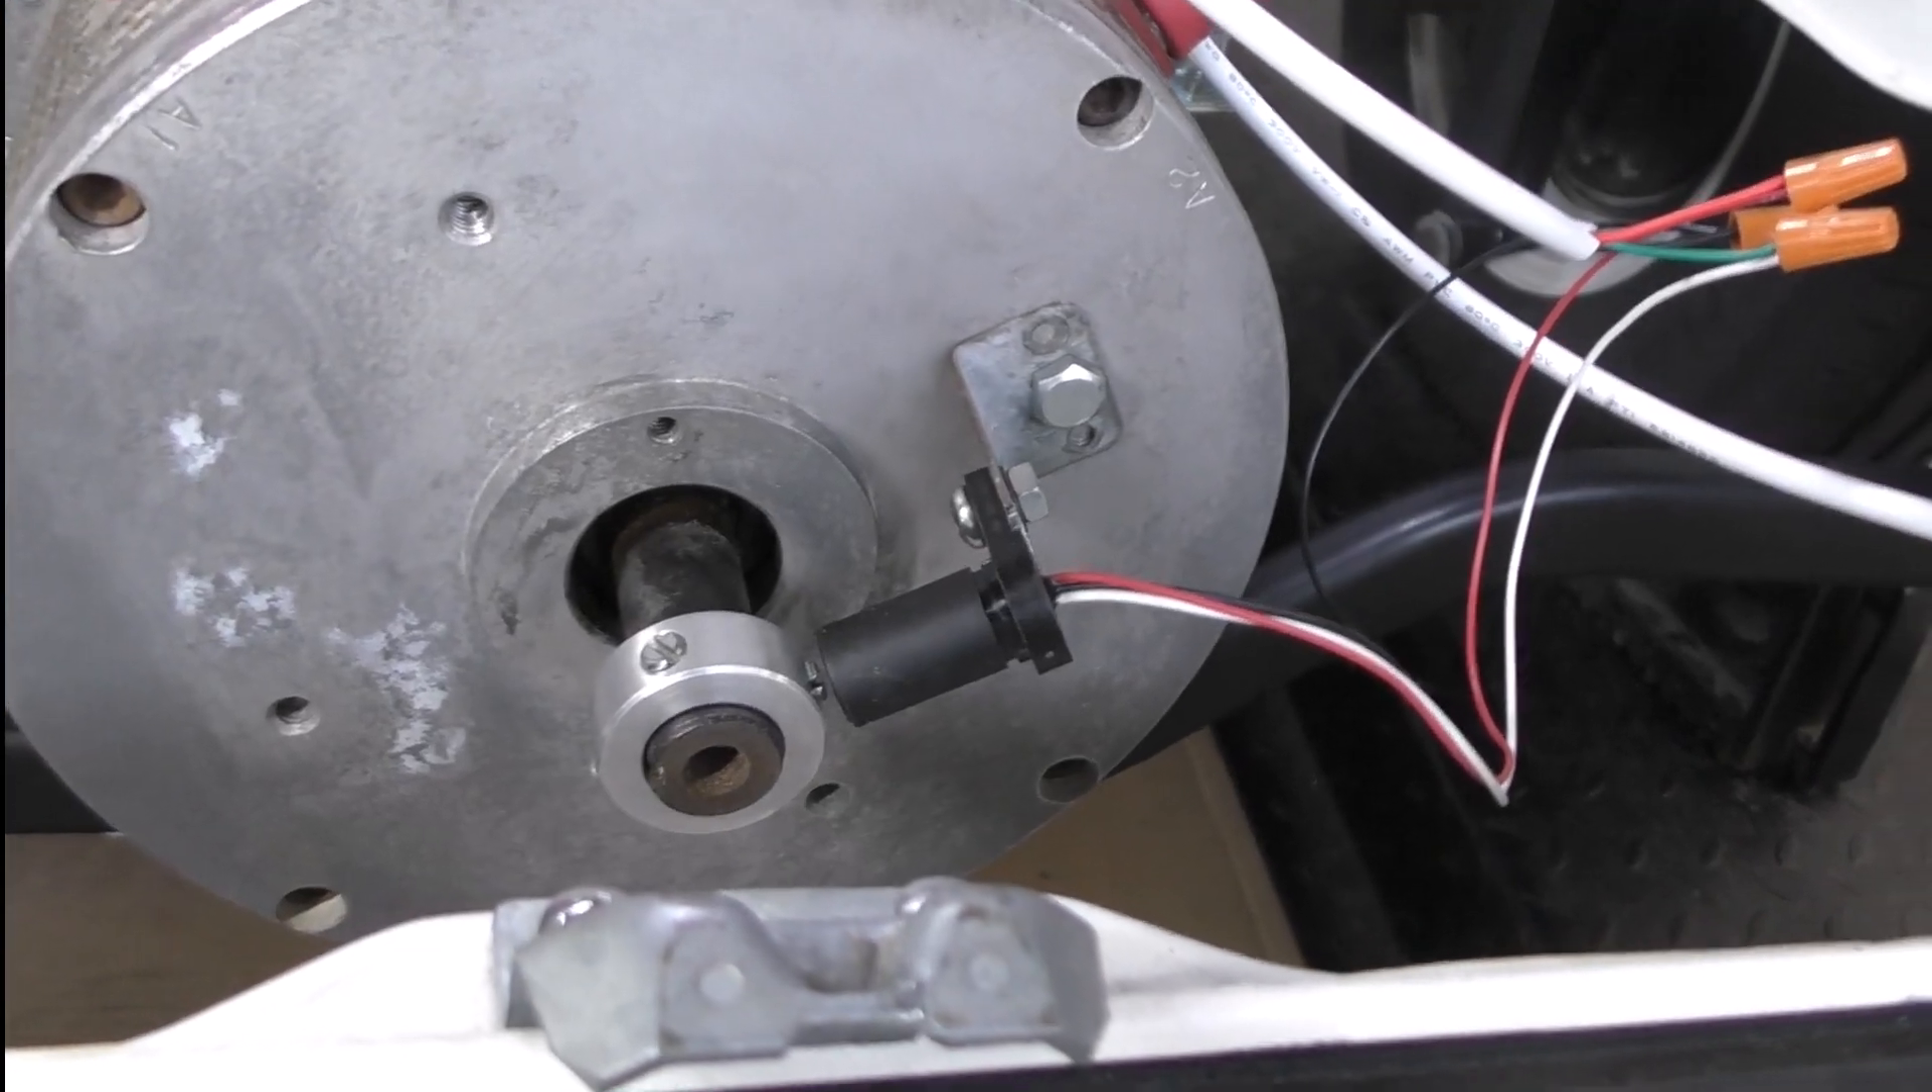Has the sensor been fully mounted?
Yes.